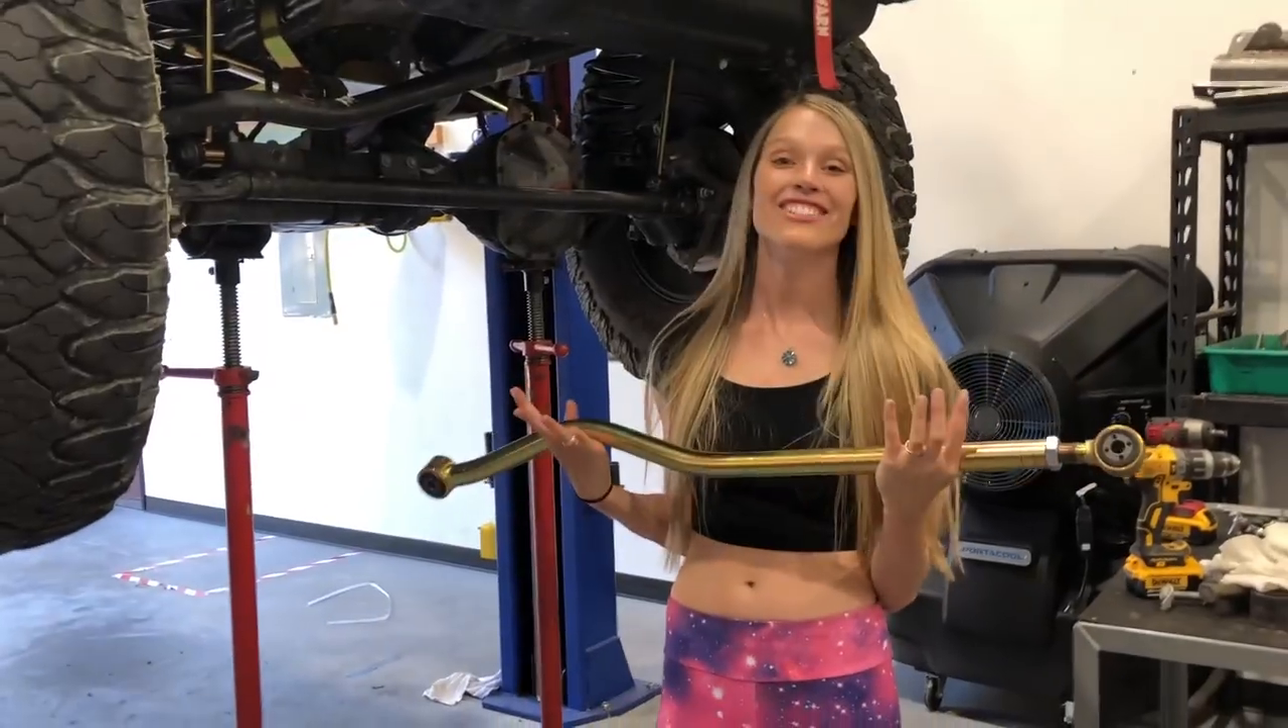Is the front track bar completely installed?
No.